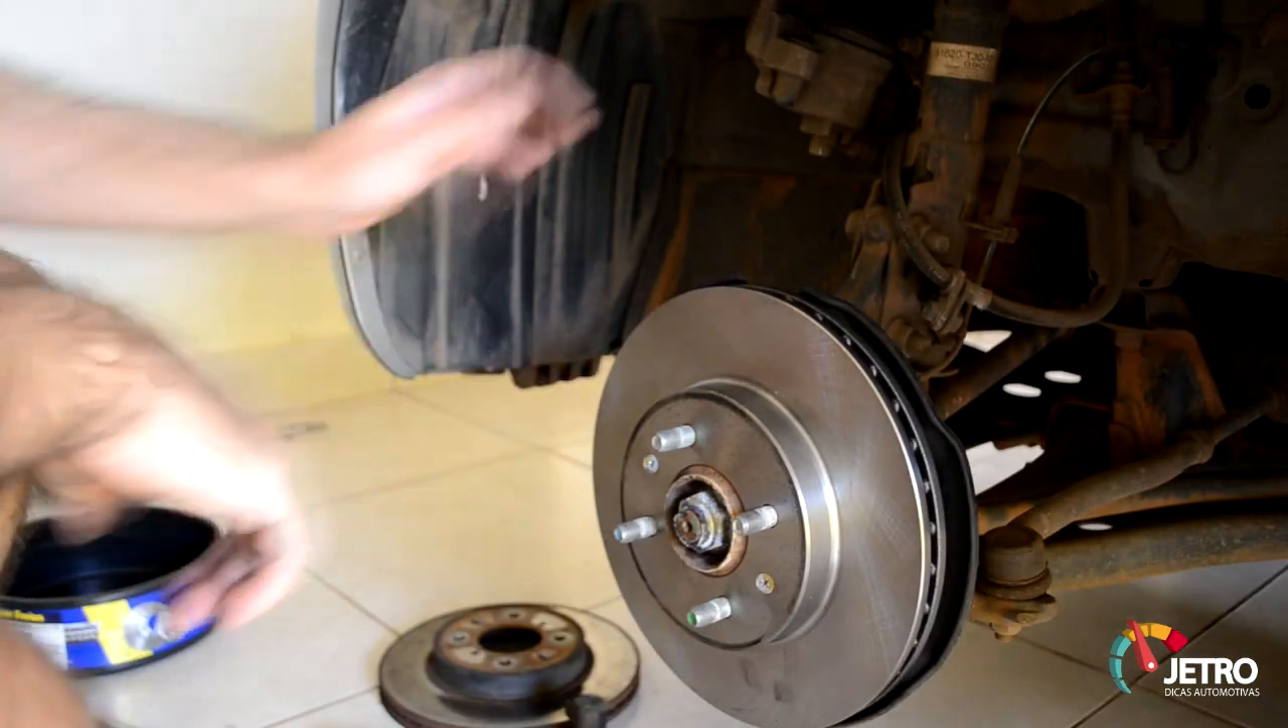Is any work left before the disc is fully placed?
No.